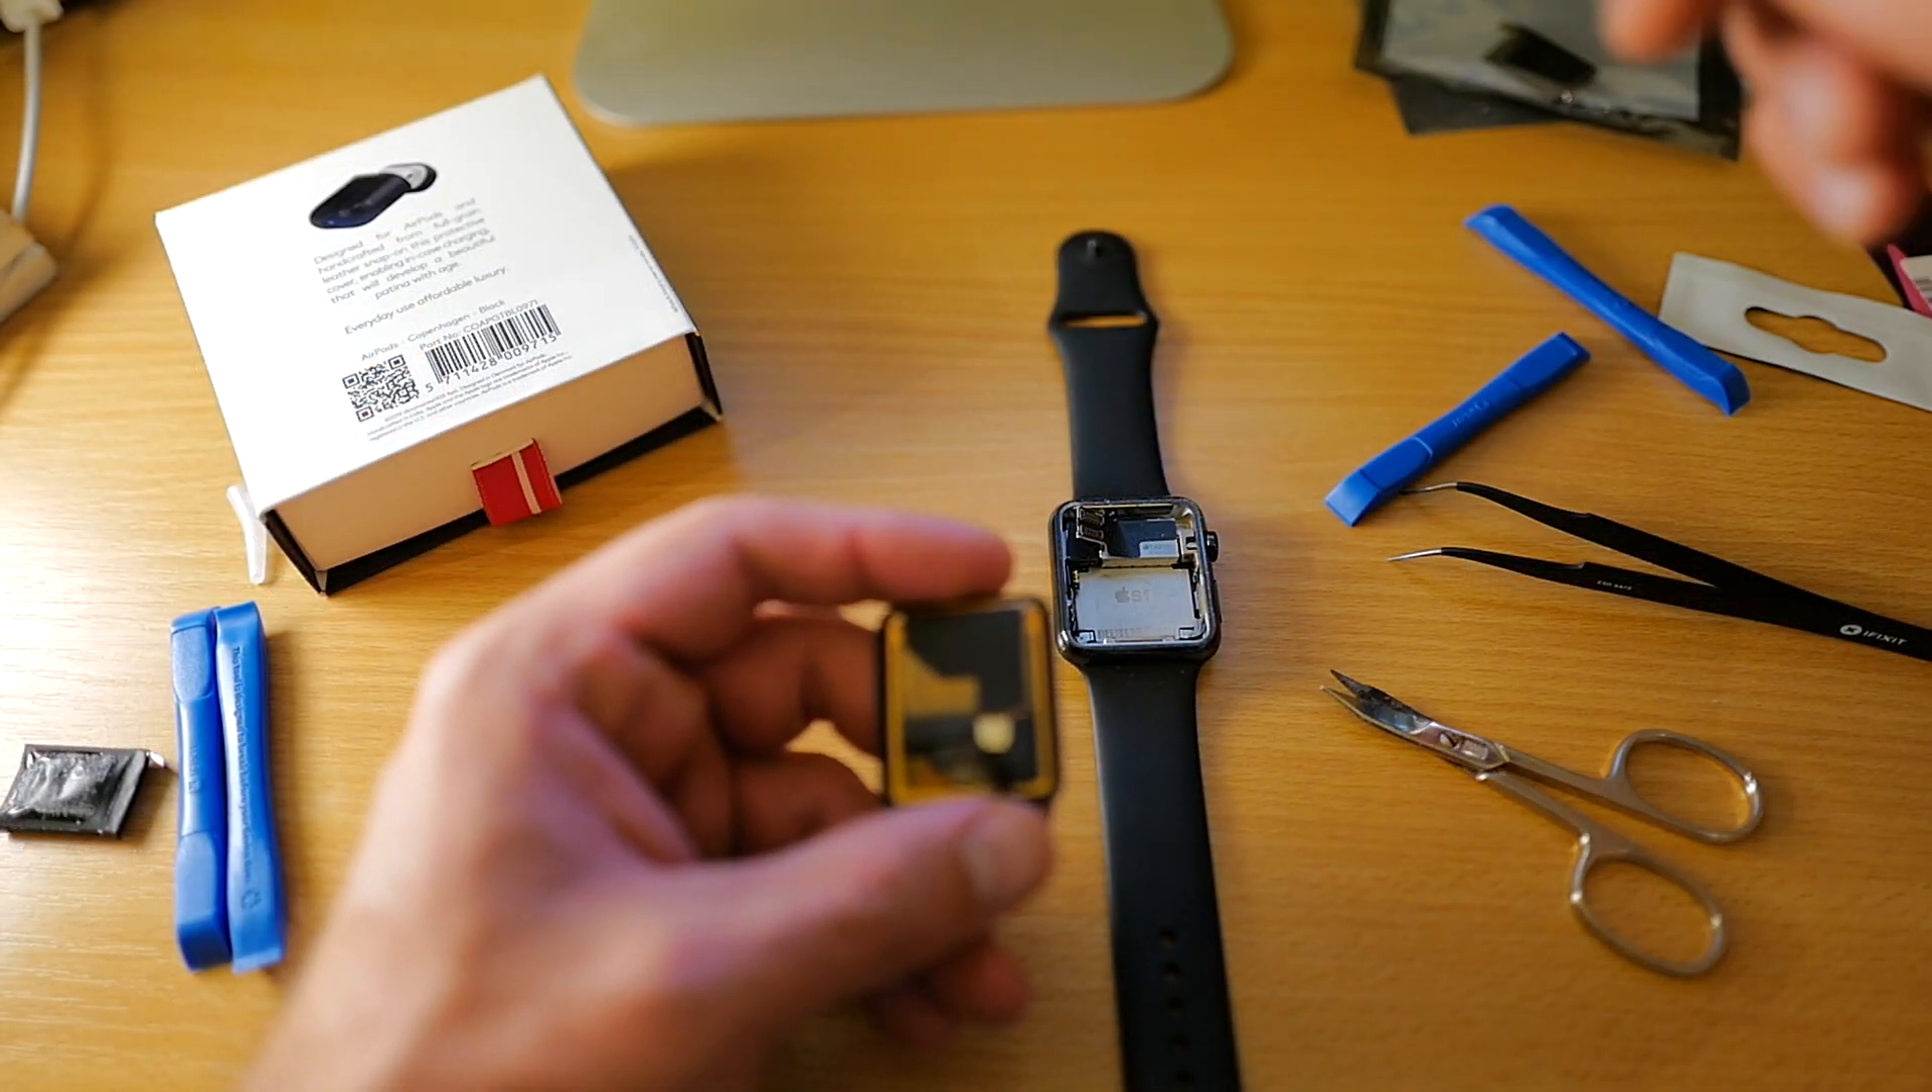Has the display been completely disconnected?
Yes.